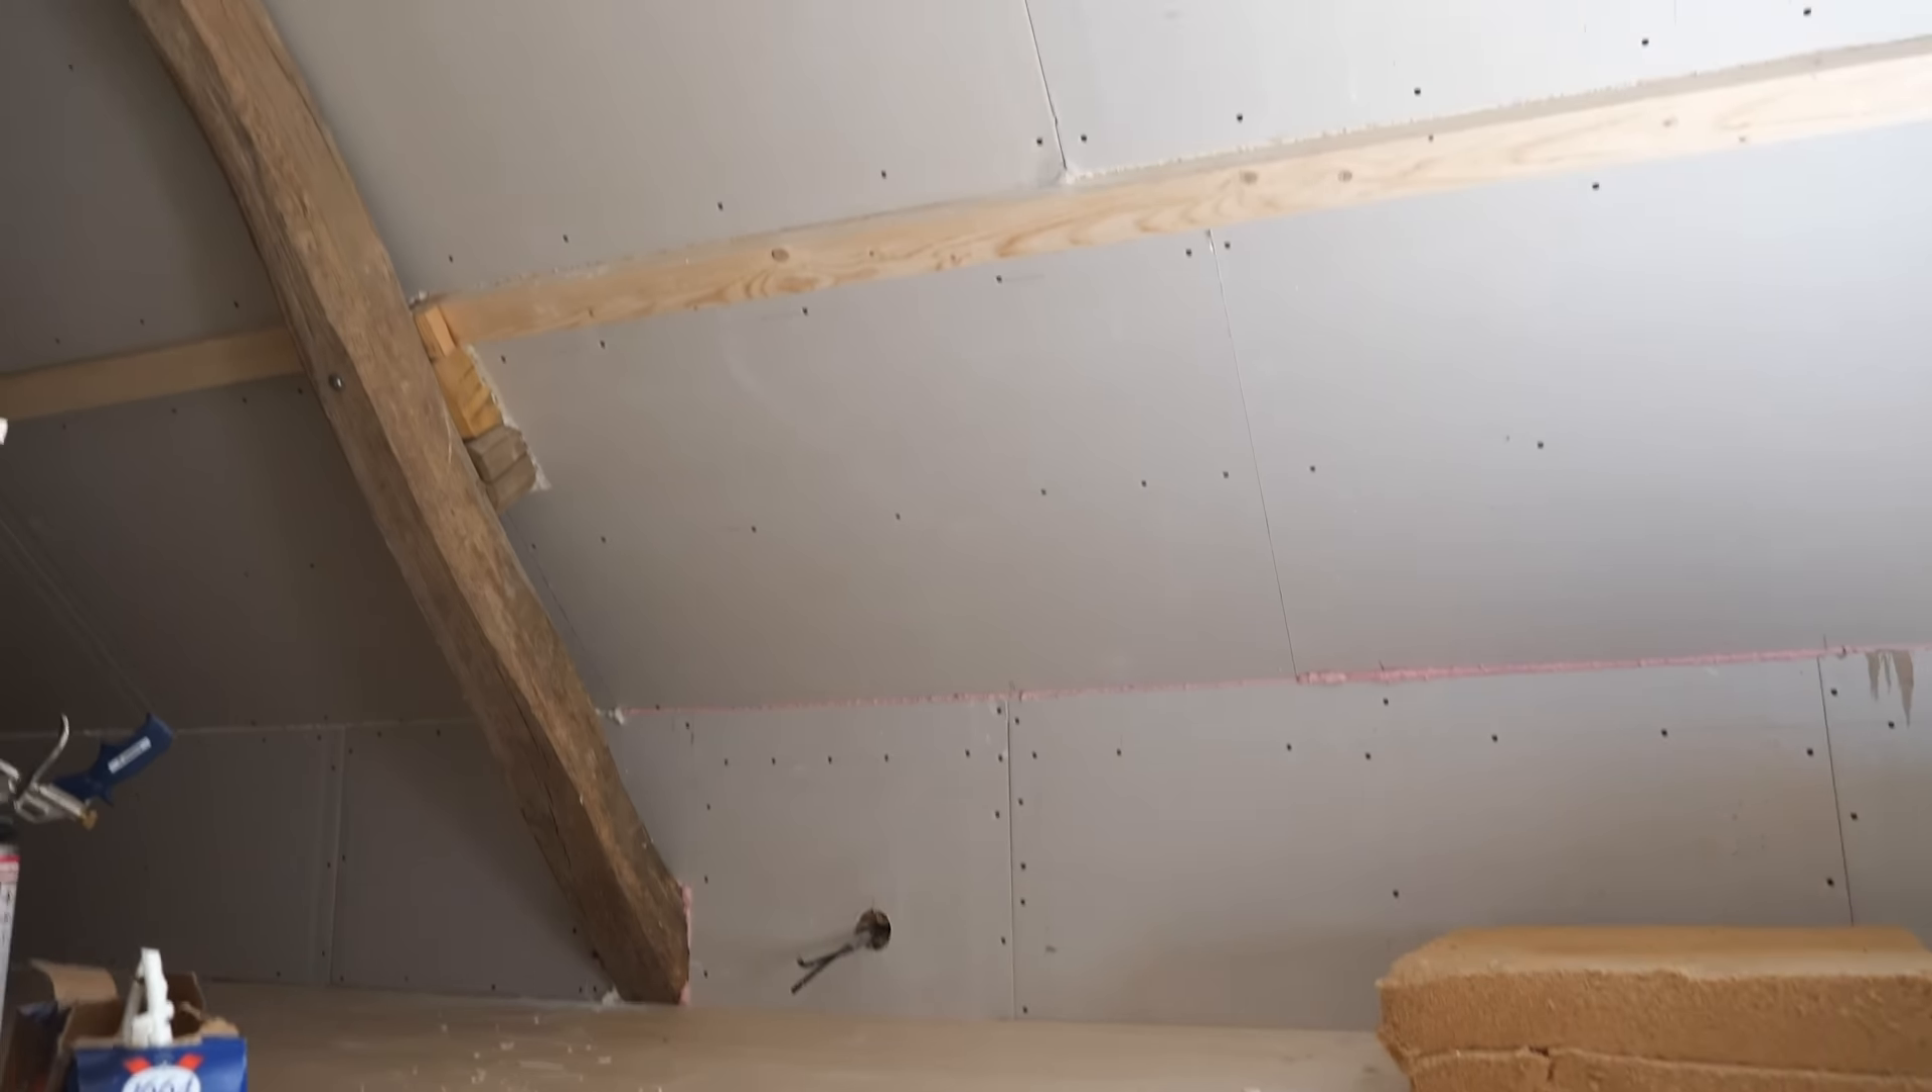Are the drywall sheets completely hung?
Yes.